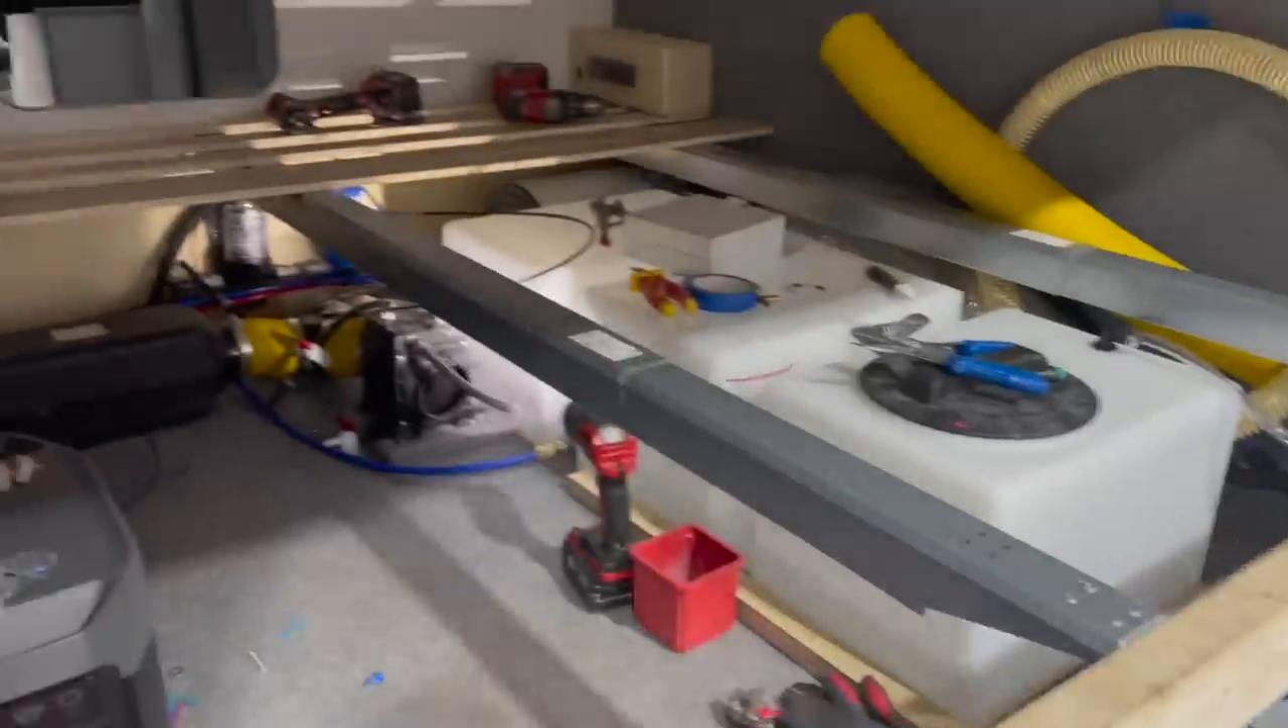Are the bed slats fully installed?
No.